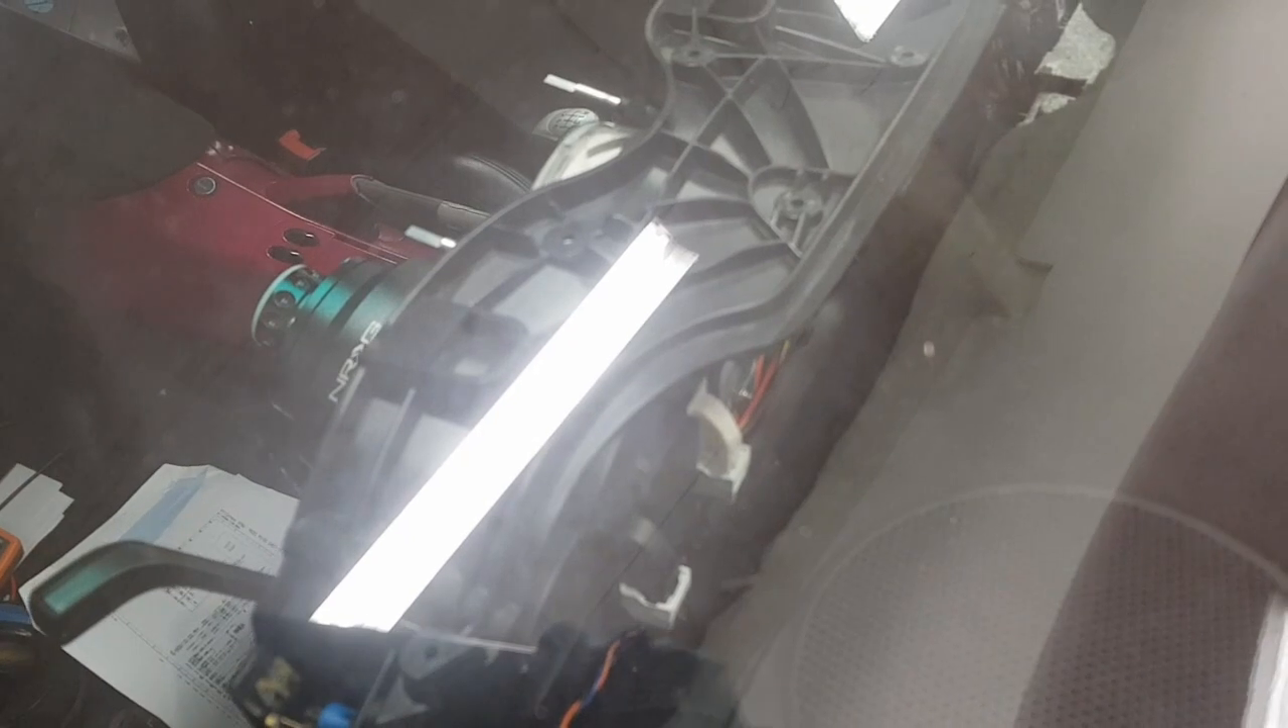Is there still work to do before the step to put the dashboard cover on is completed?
Yes.